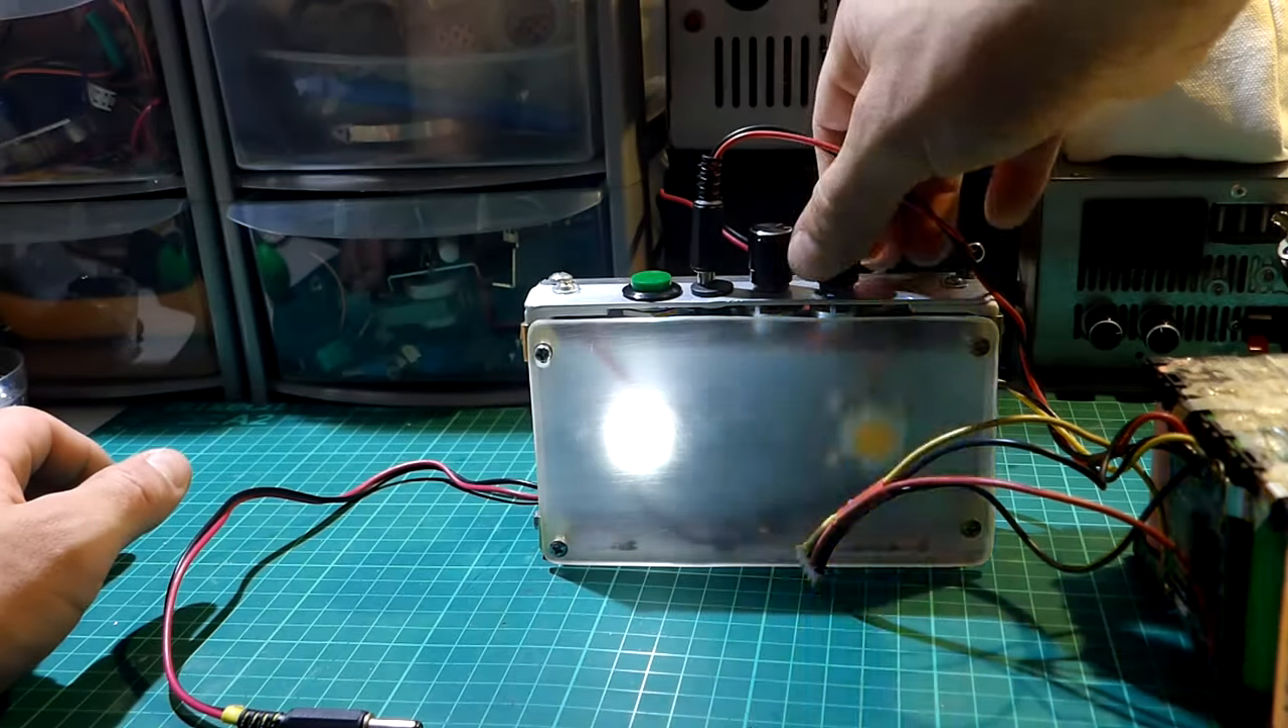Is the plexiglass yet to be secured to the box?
No.